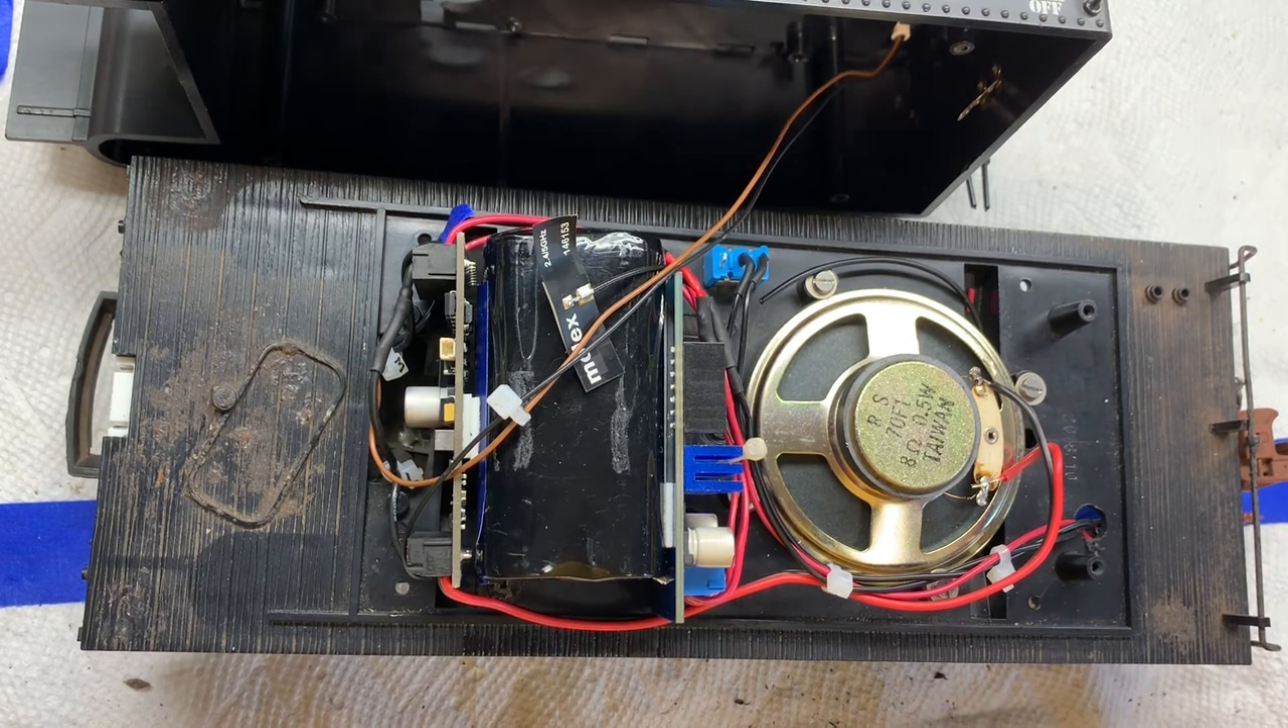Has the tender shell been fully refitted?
No.